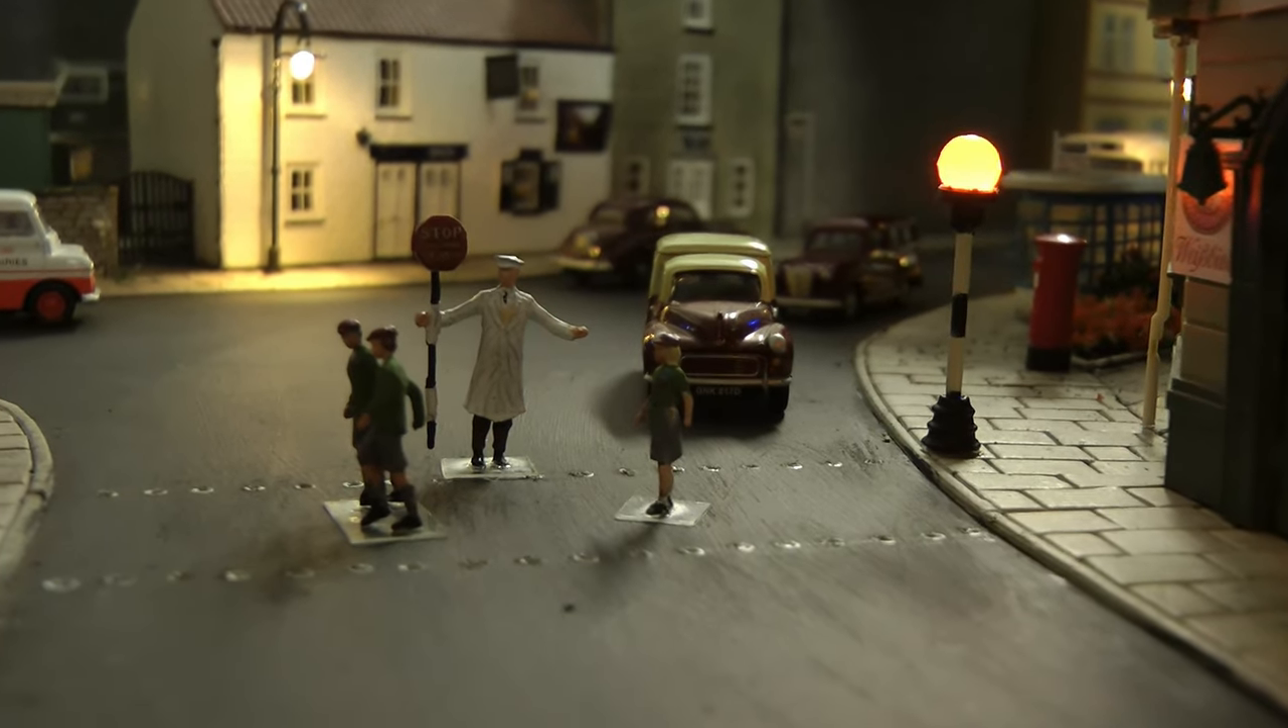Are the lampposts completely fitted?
Yes.